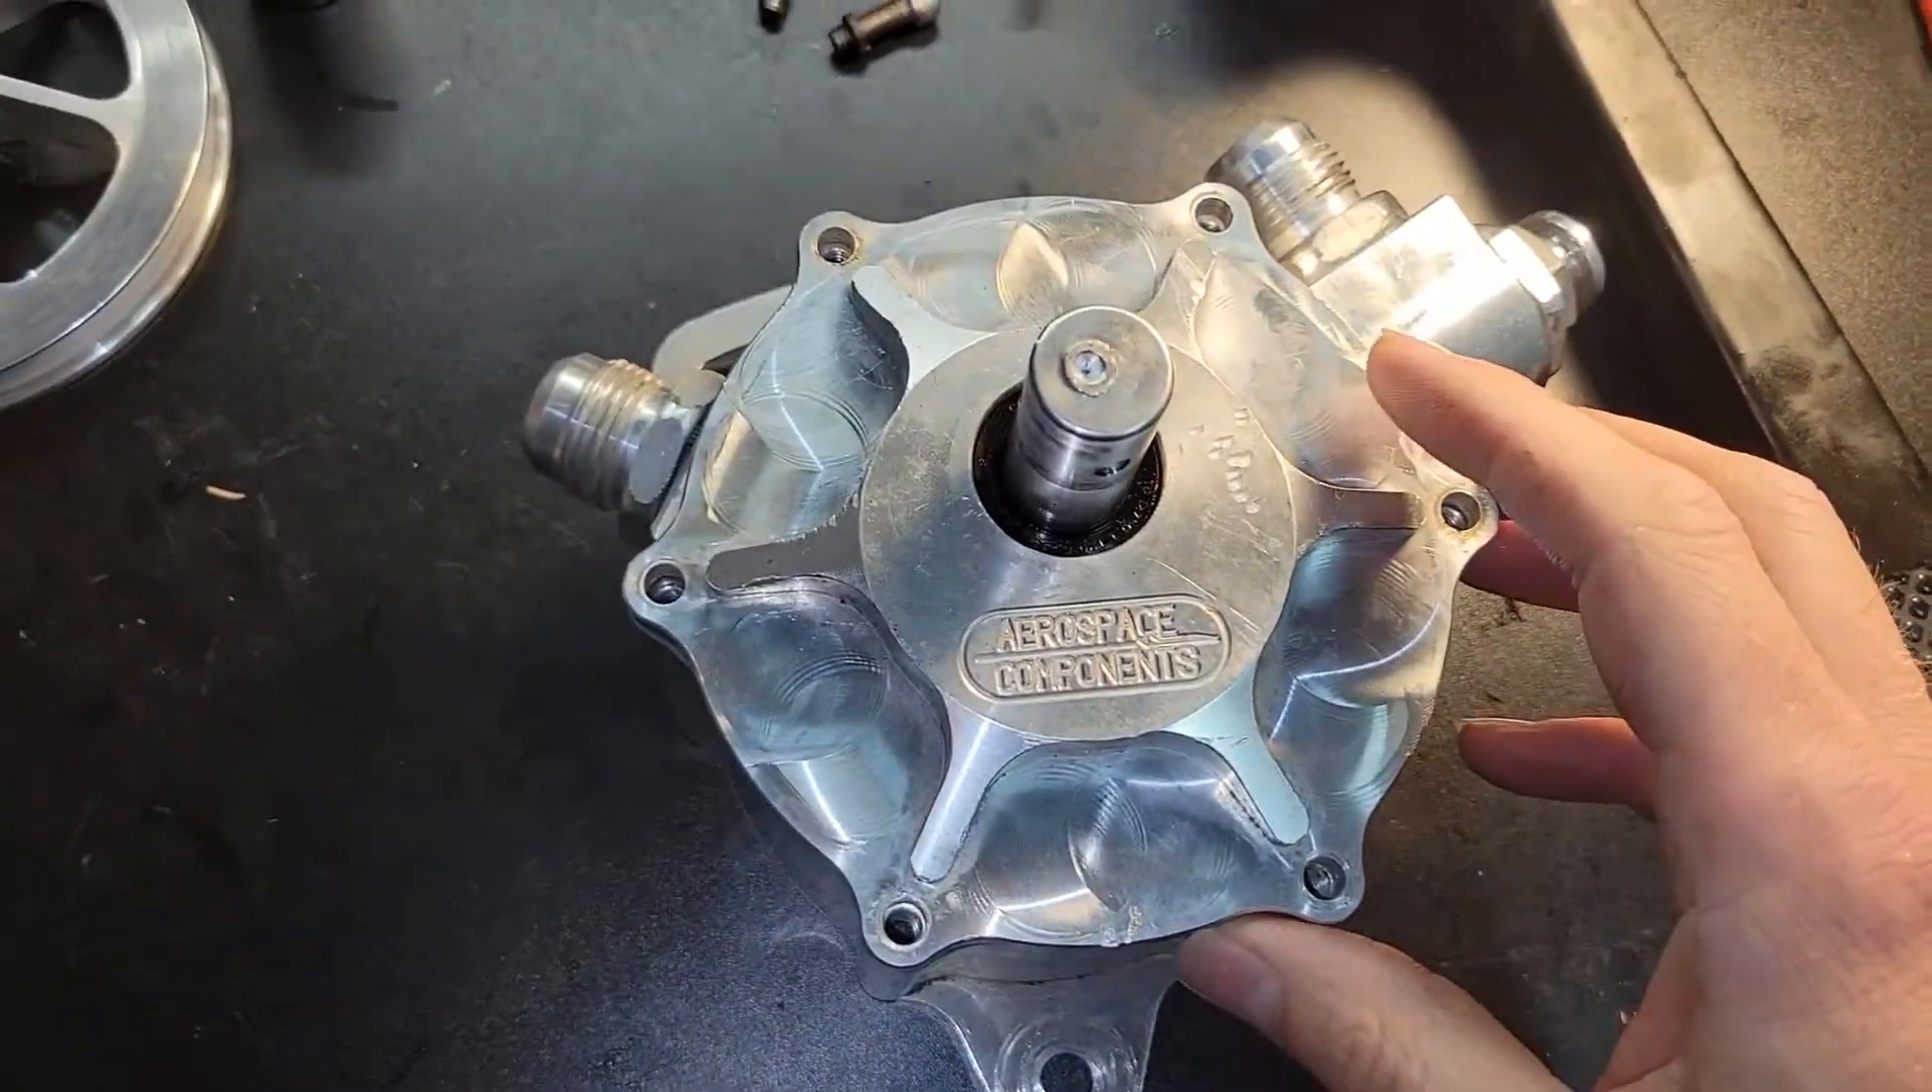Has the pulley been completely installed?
No.